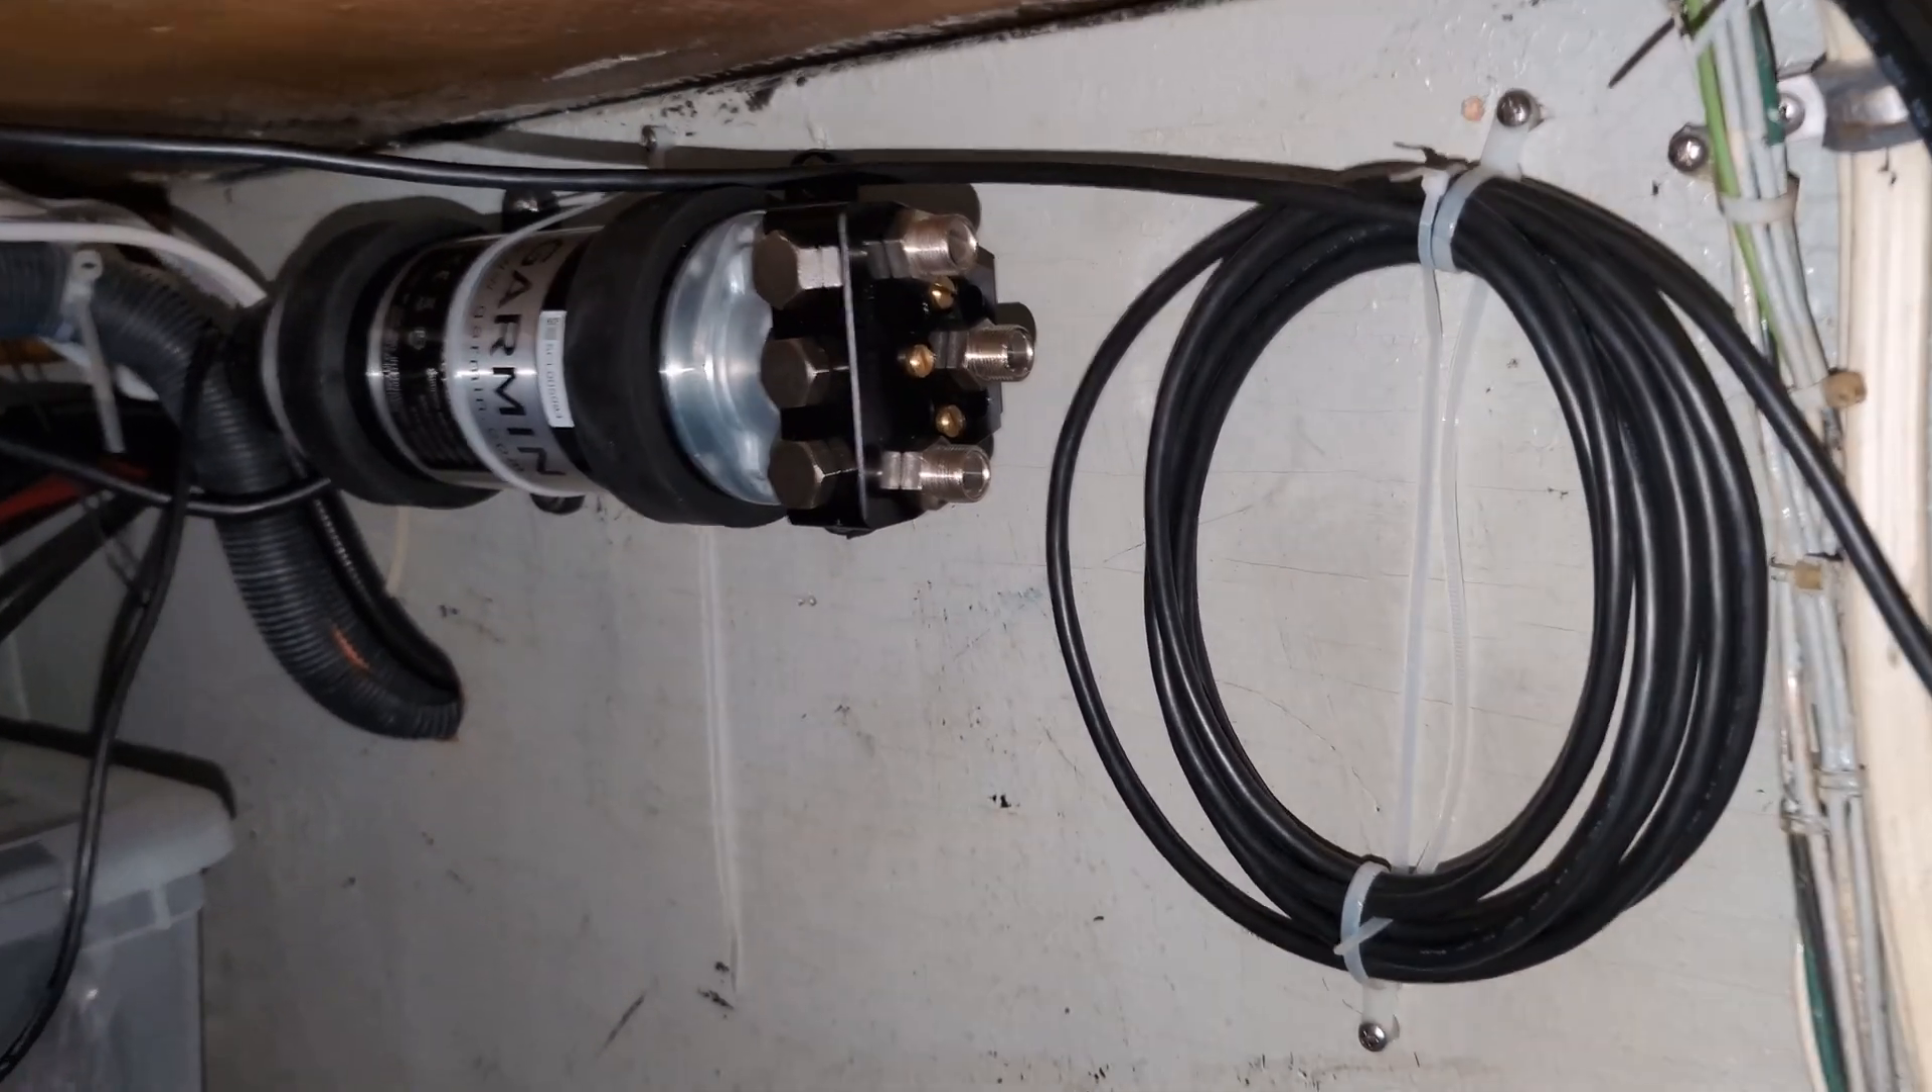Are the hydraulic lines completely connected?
No.